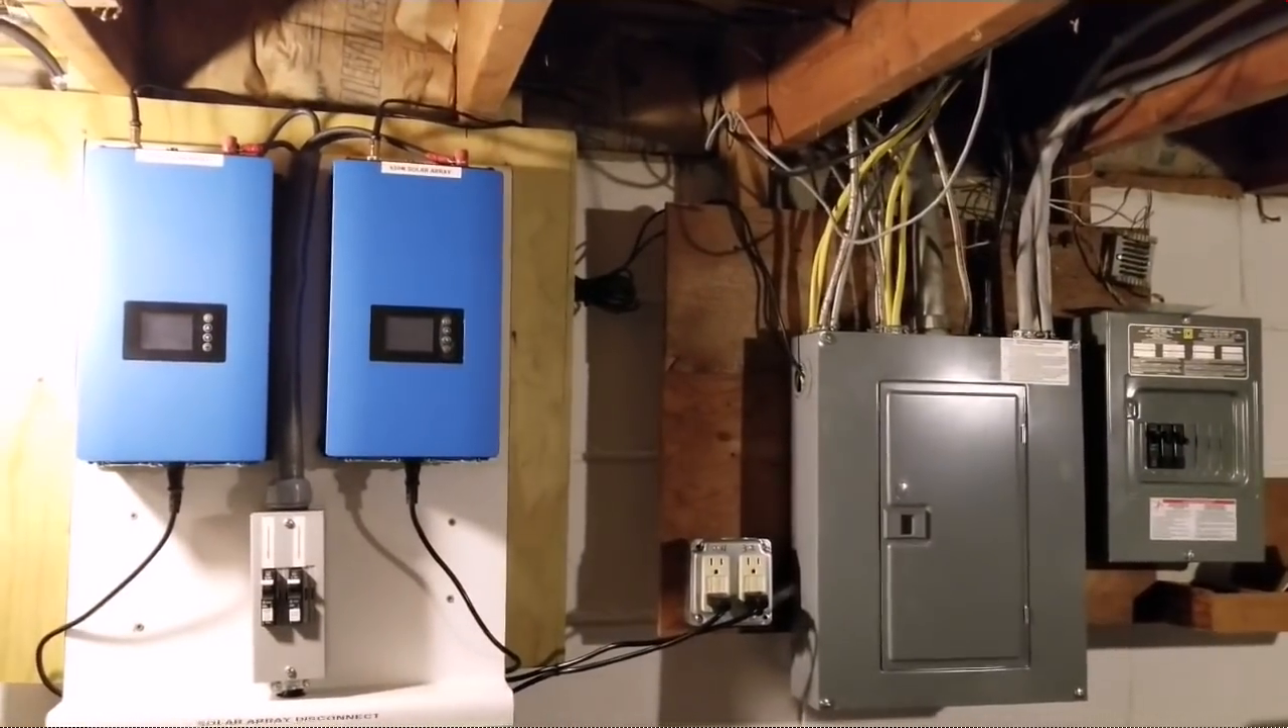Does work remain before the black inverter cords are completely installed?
No.